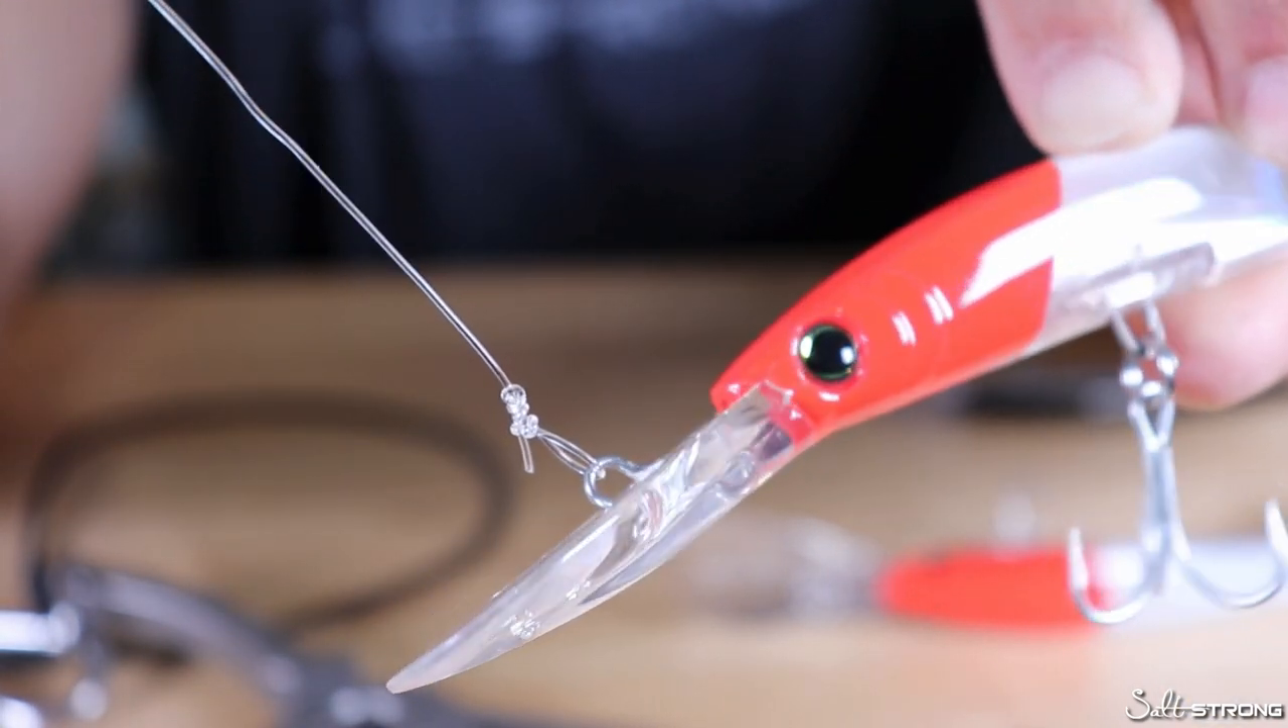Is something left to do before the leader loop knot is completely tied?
No.